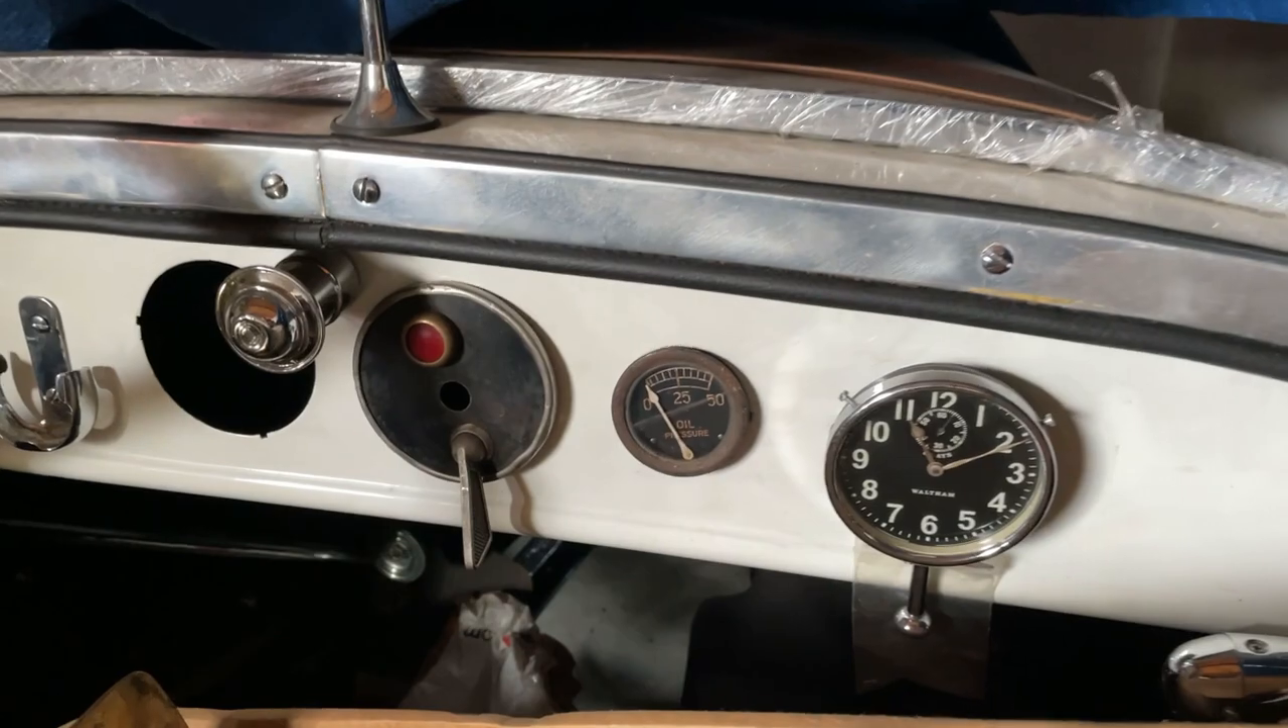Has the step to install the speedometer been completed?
No.